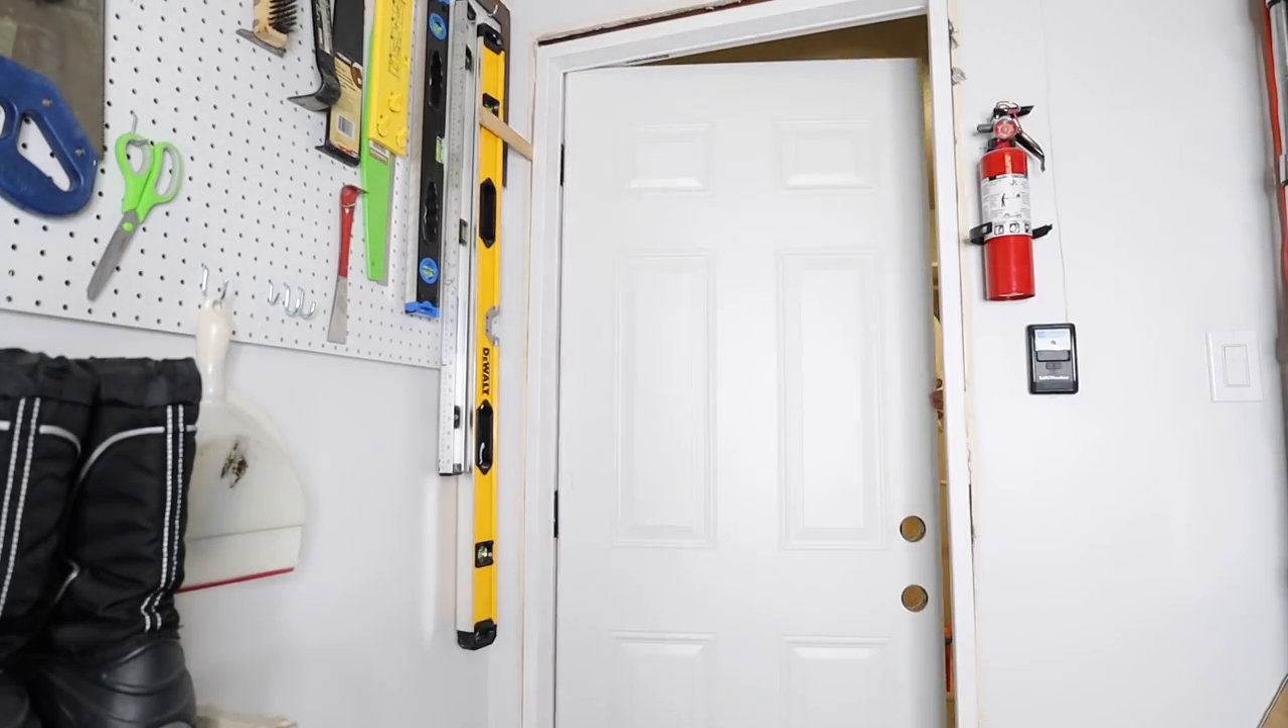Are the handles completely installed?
No.